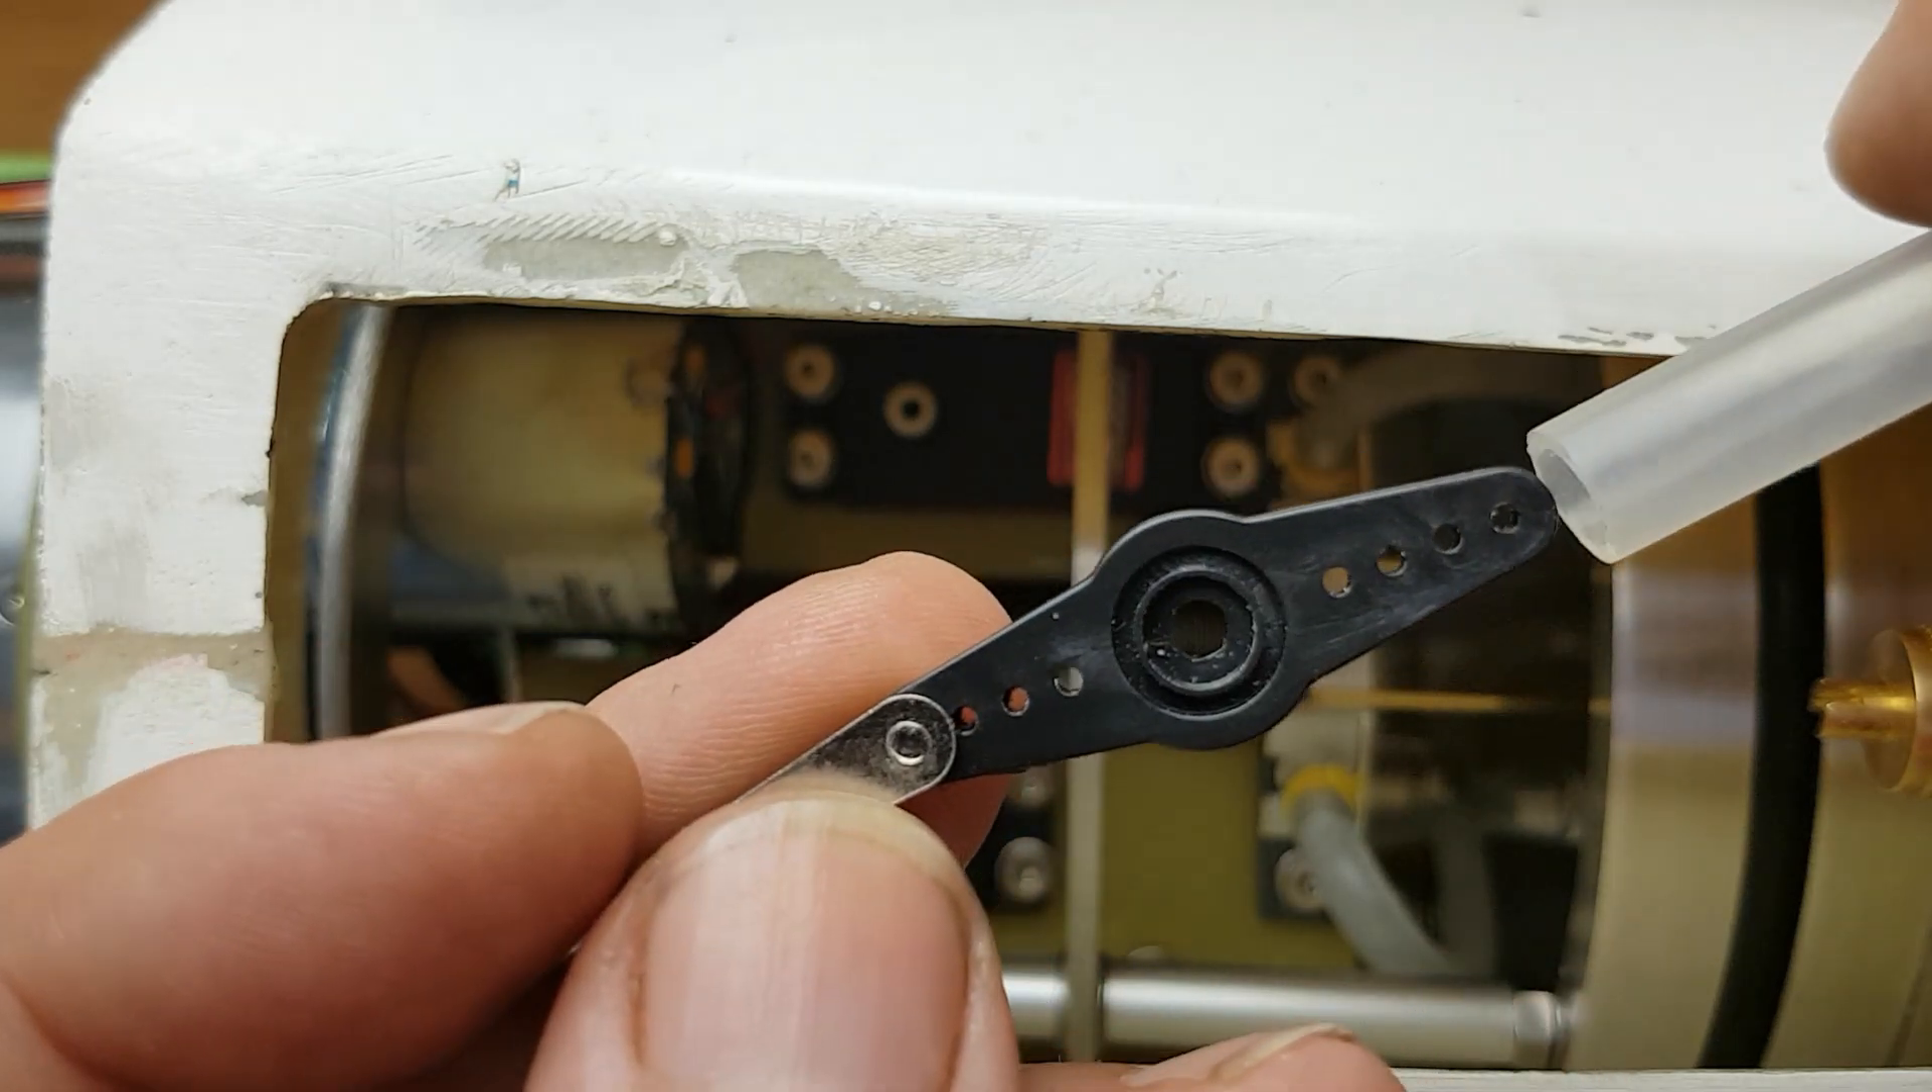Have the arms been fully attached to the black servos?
No.